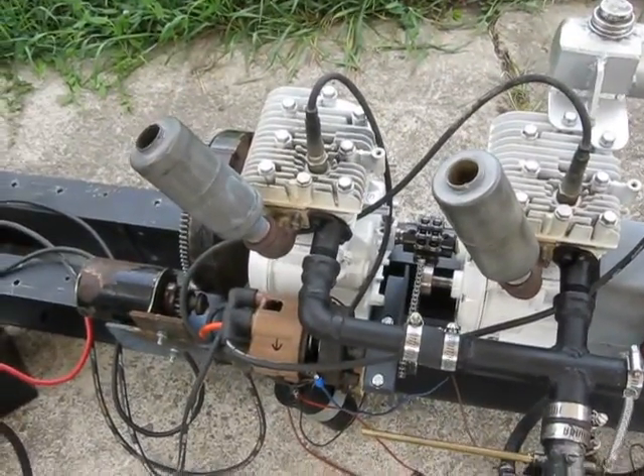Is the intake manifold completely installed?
Yes.